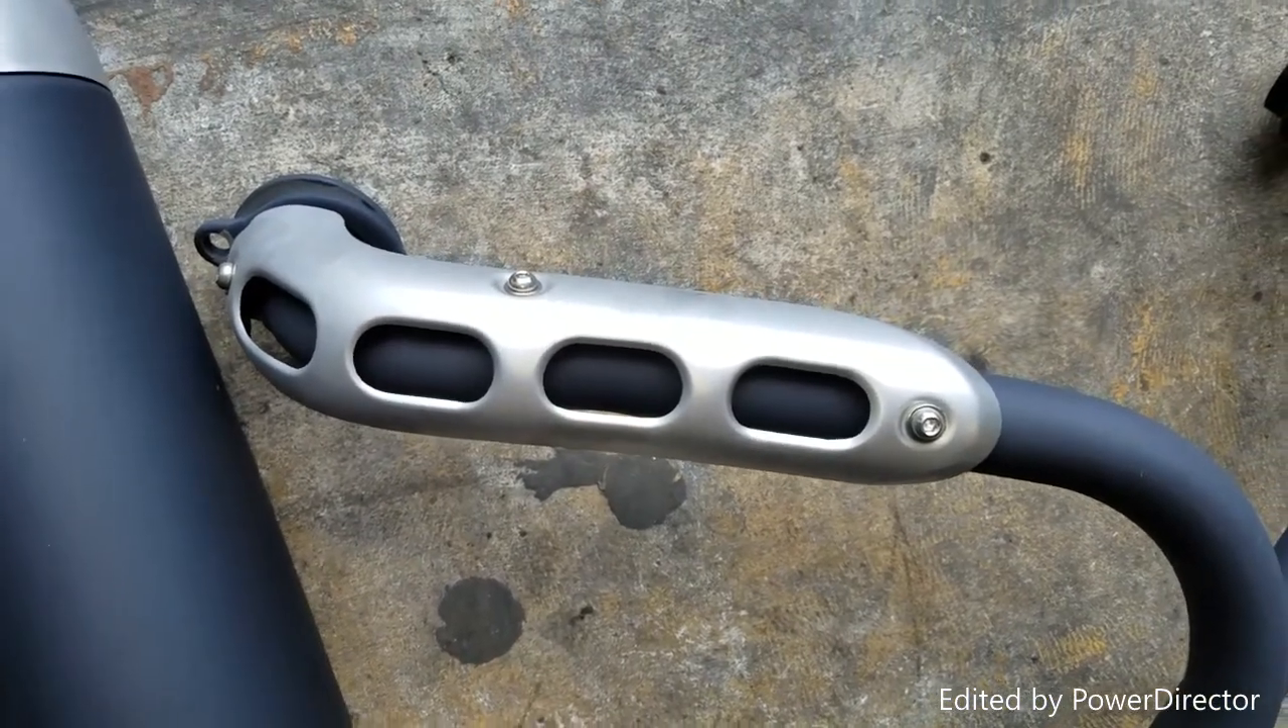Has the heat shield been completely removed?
No.